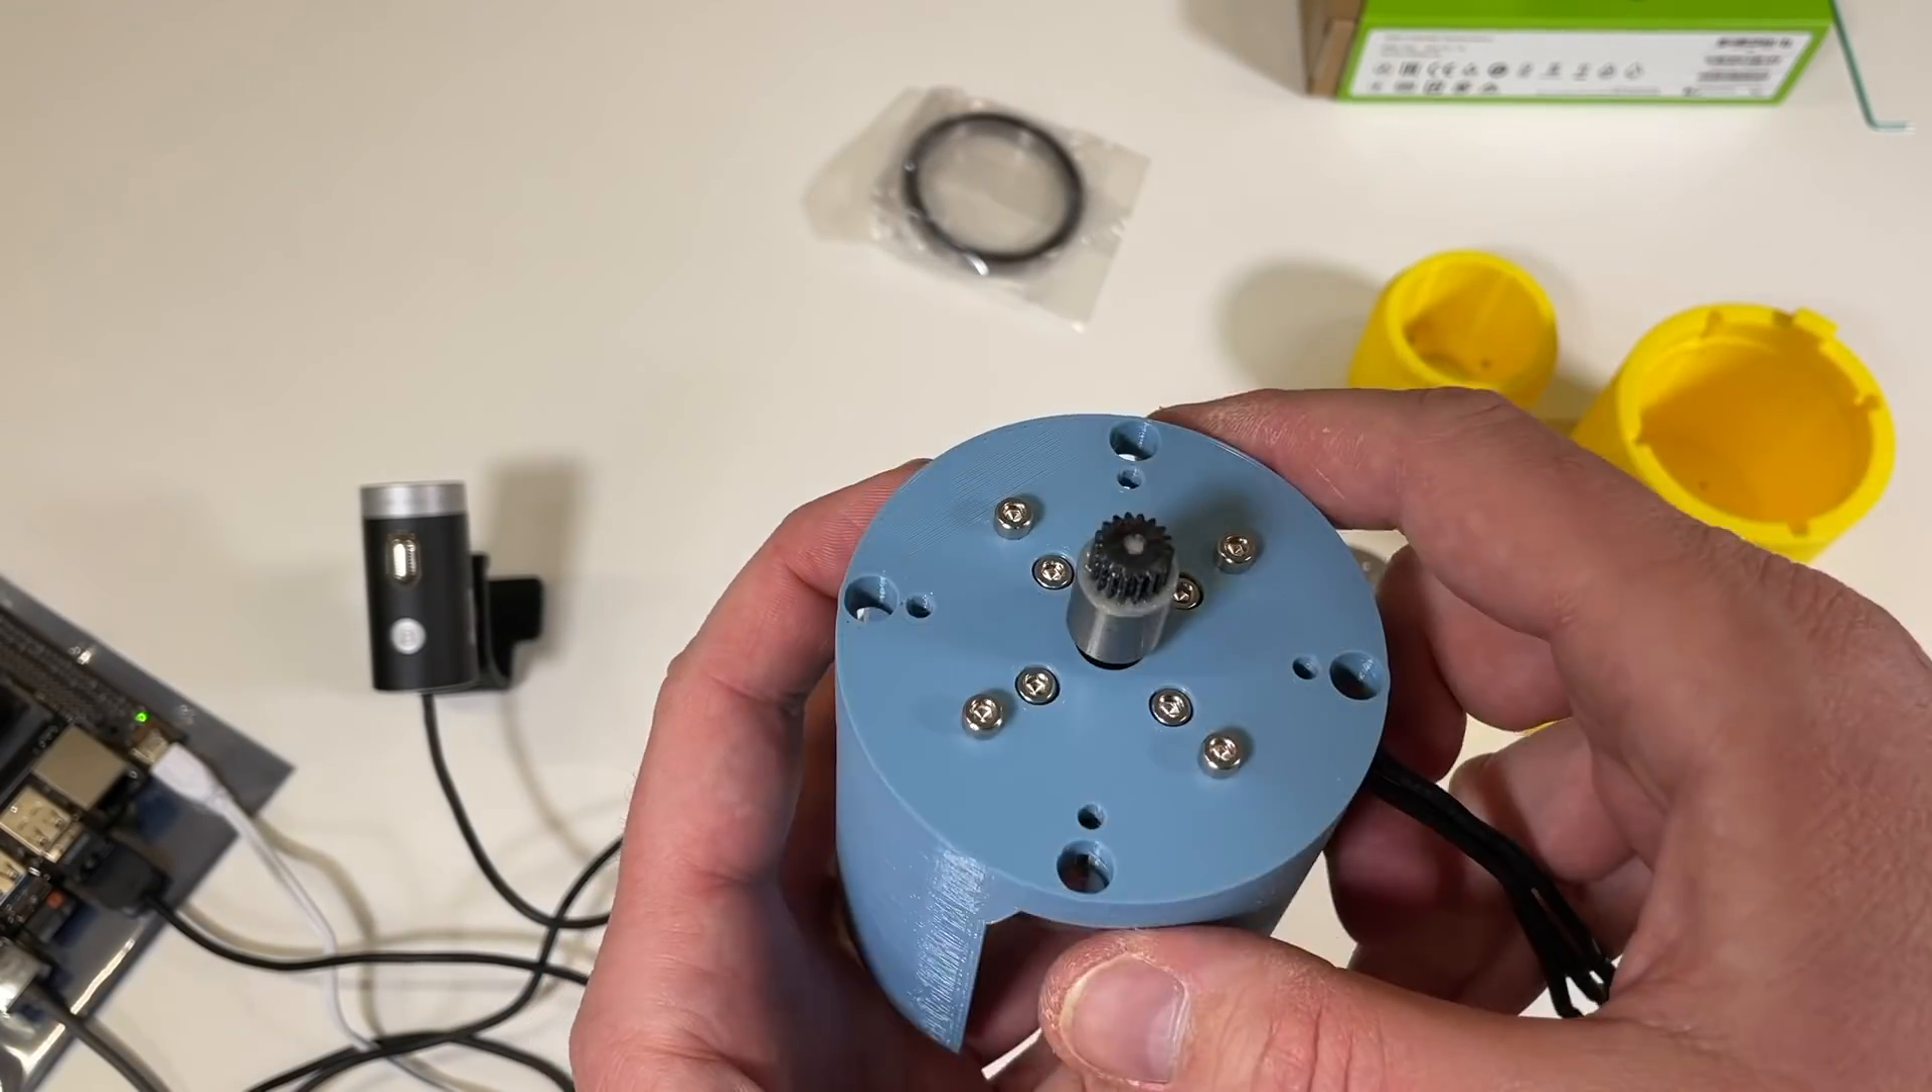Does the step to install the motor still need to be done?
No.